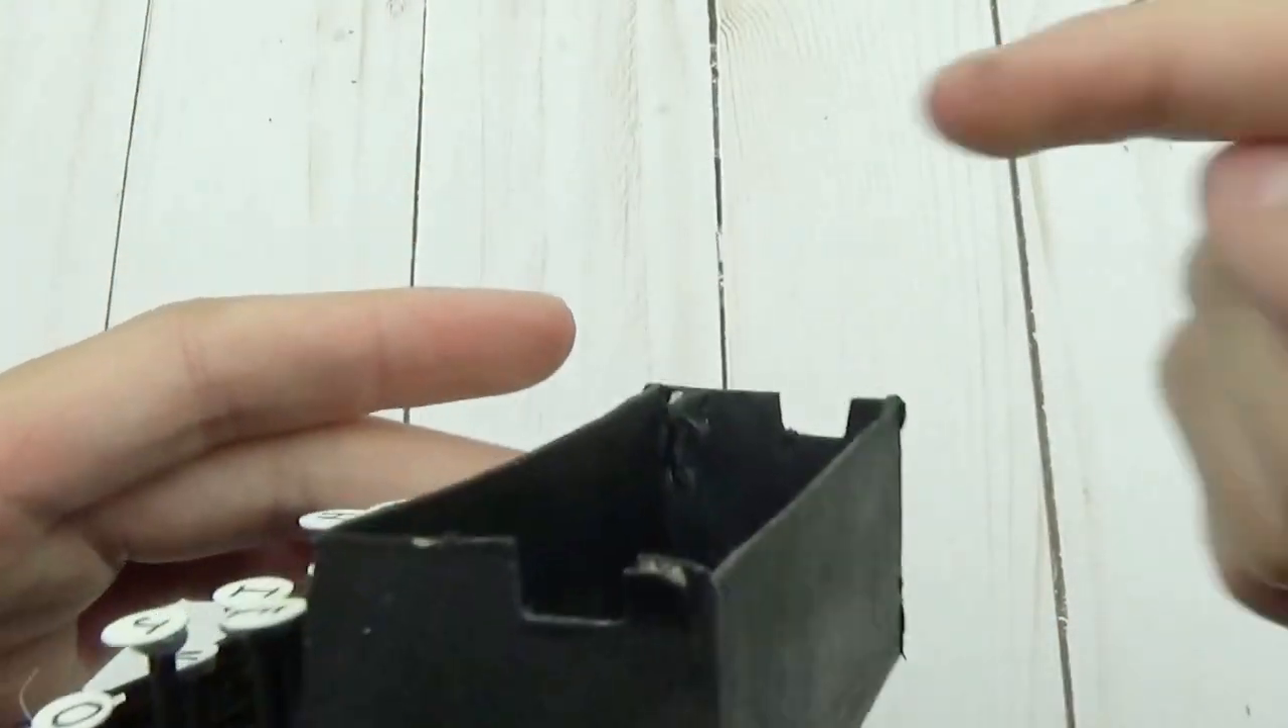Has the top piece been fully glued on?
No.